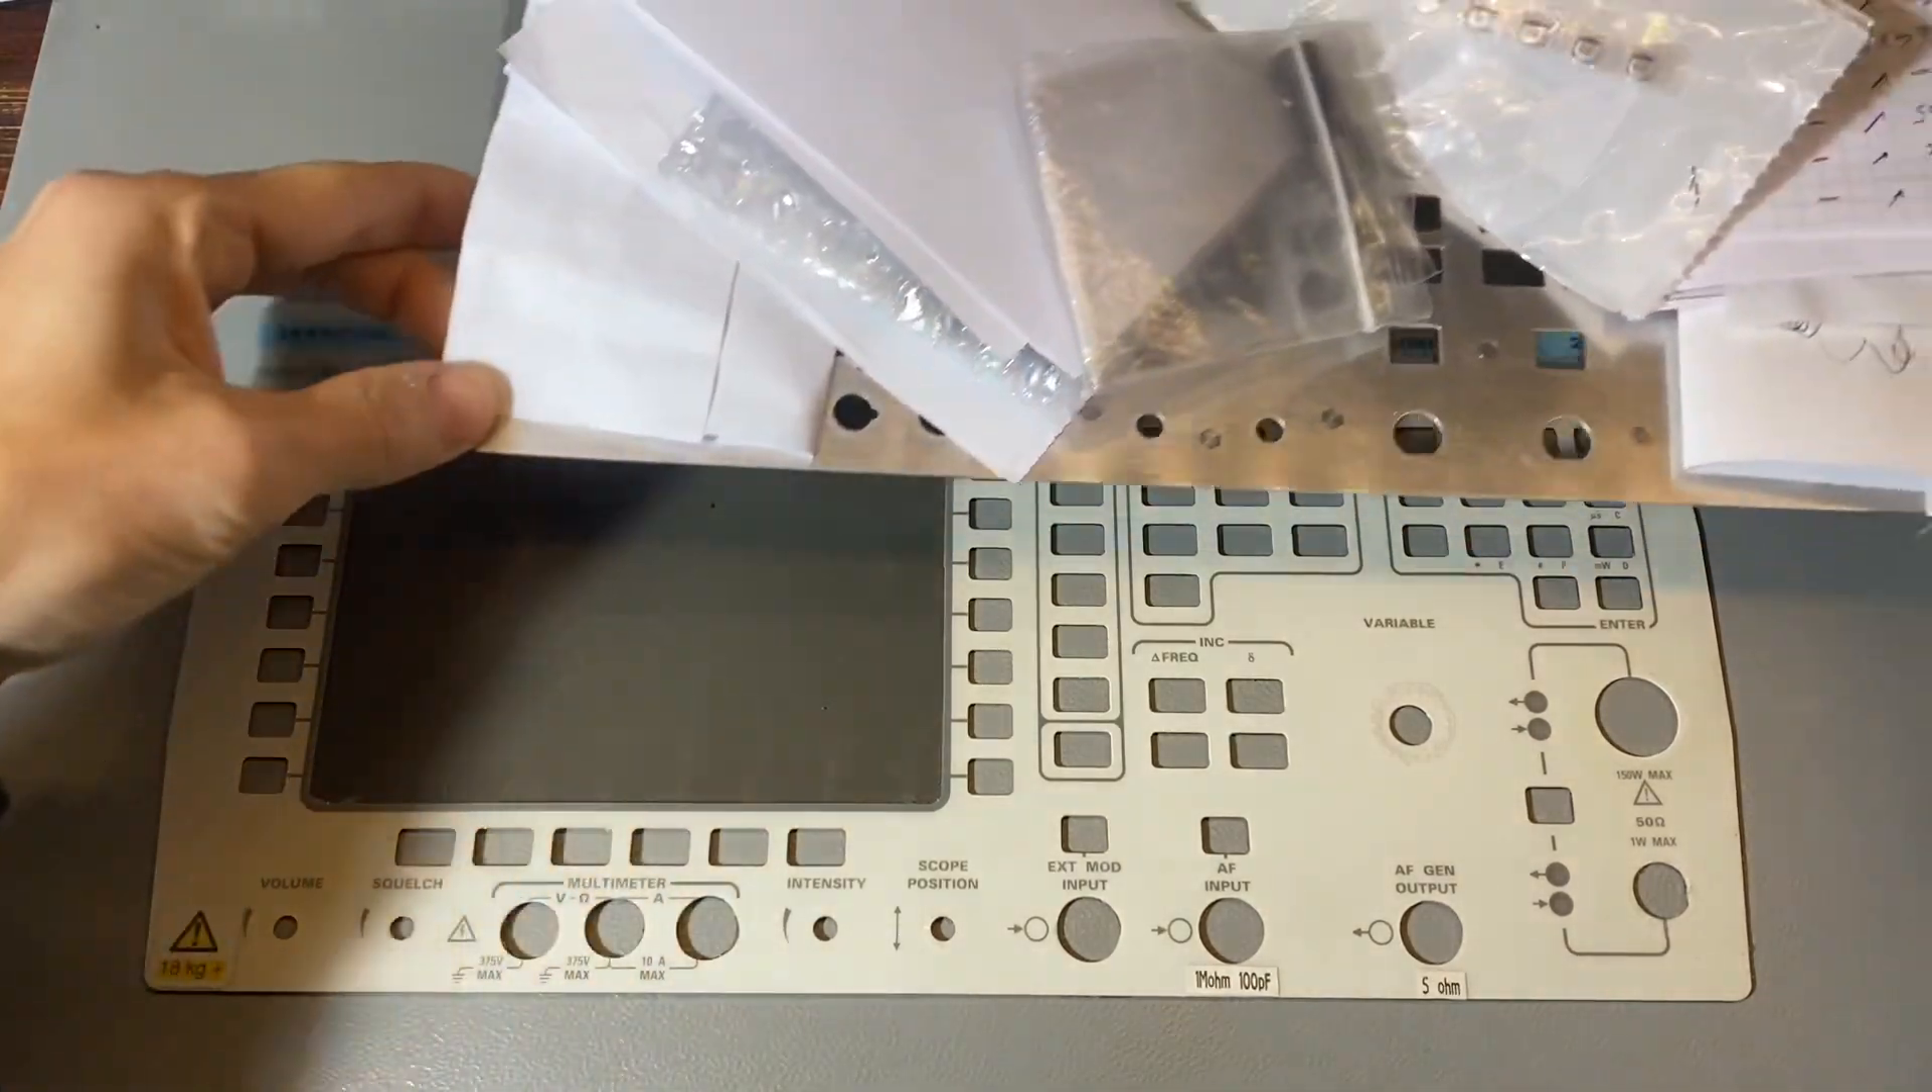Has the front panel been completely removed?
Yes.